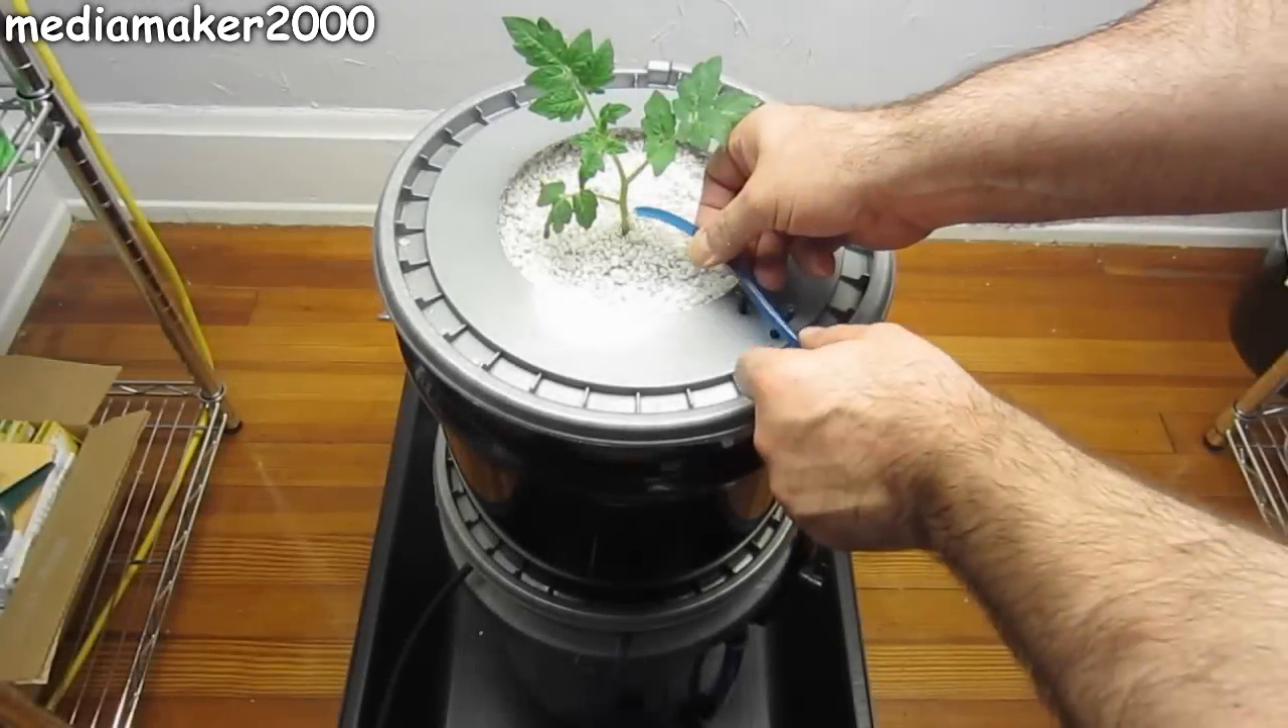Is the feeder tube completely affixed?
No.